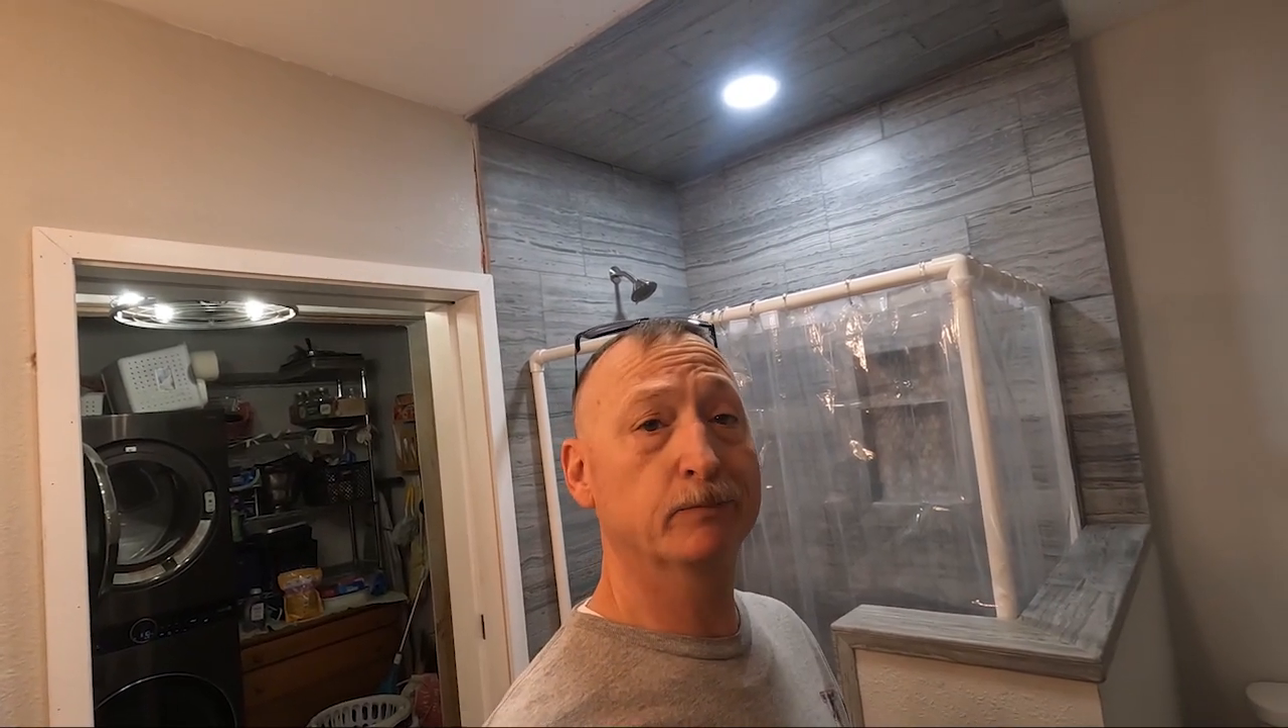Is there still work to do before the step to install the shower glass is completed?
Yes.